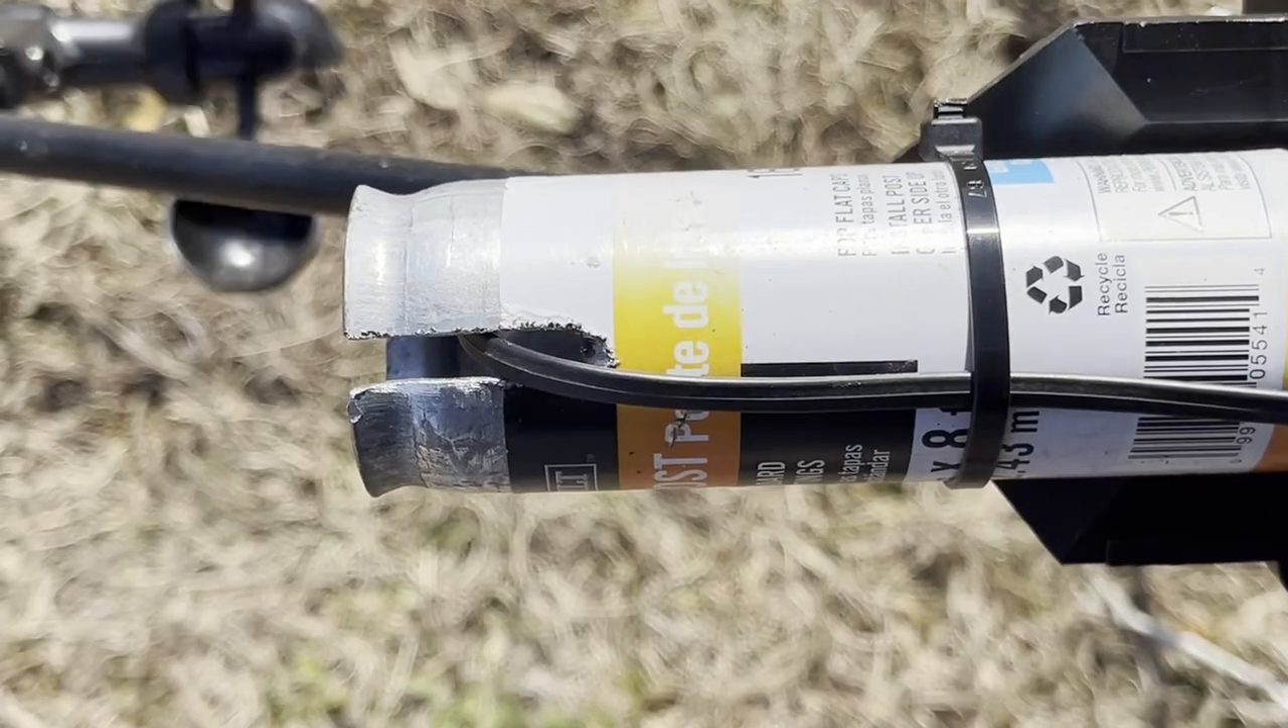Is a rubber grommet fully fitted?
No.